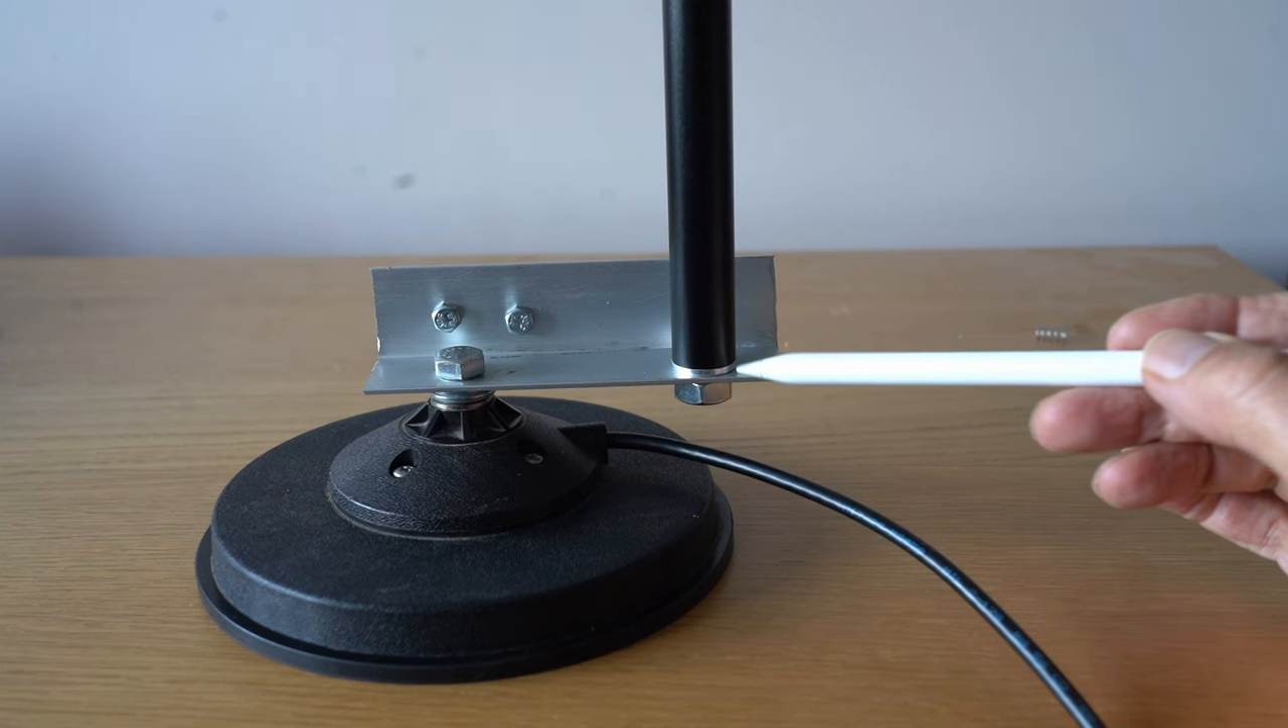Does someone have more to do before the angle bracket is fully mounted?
No.